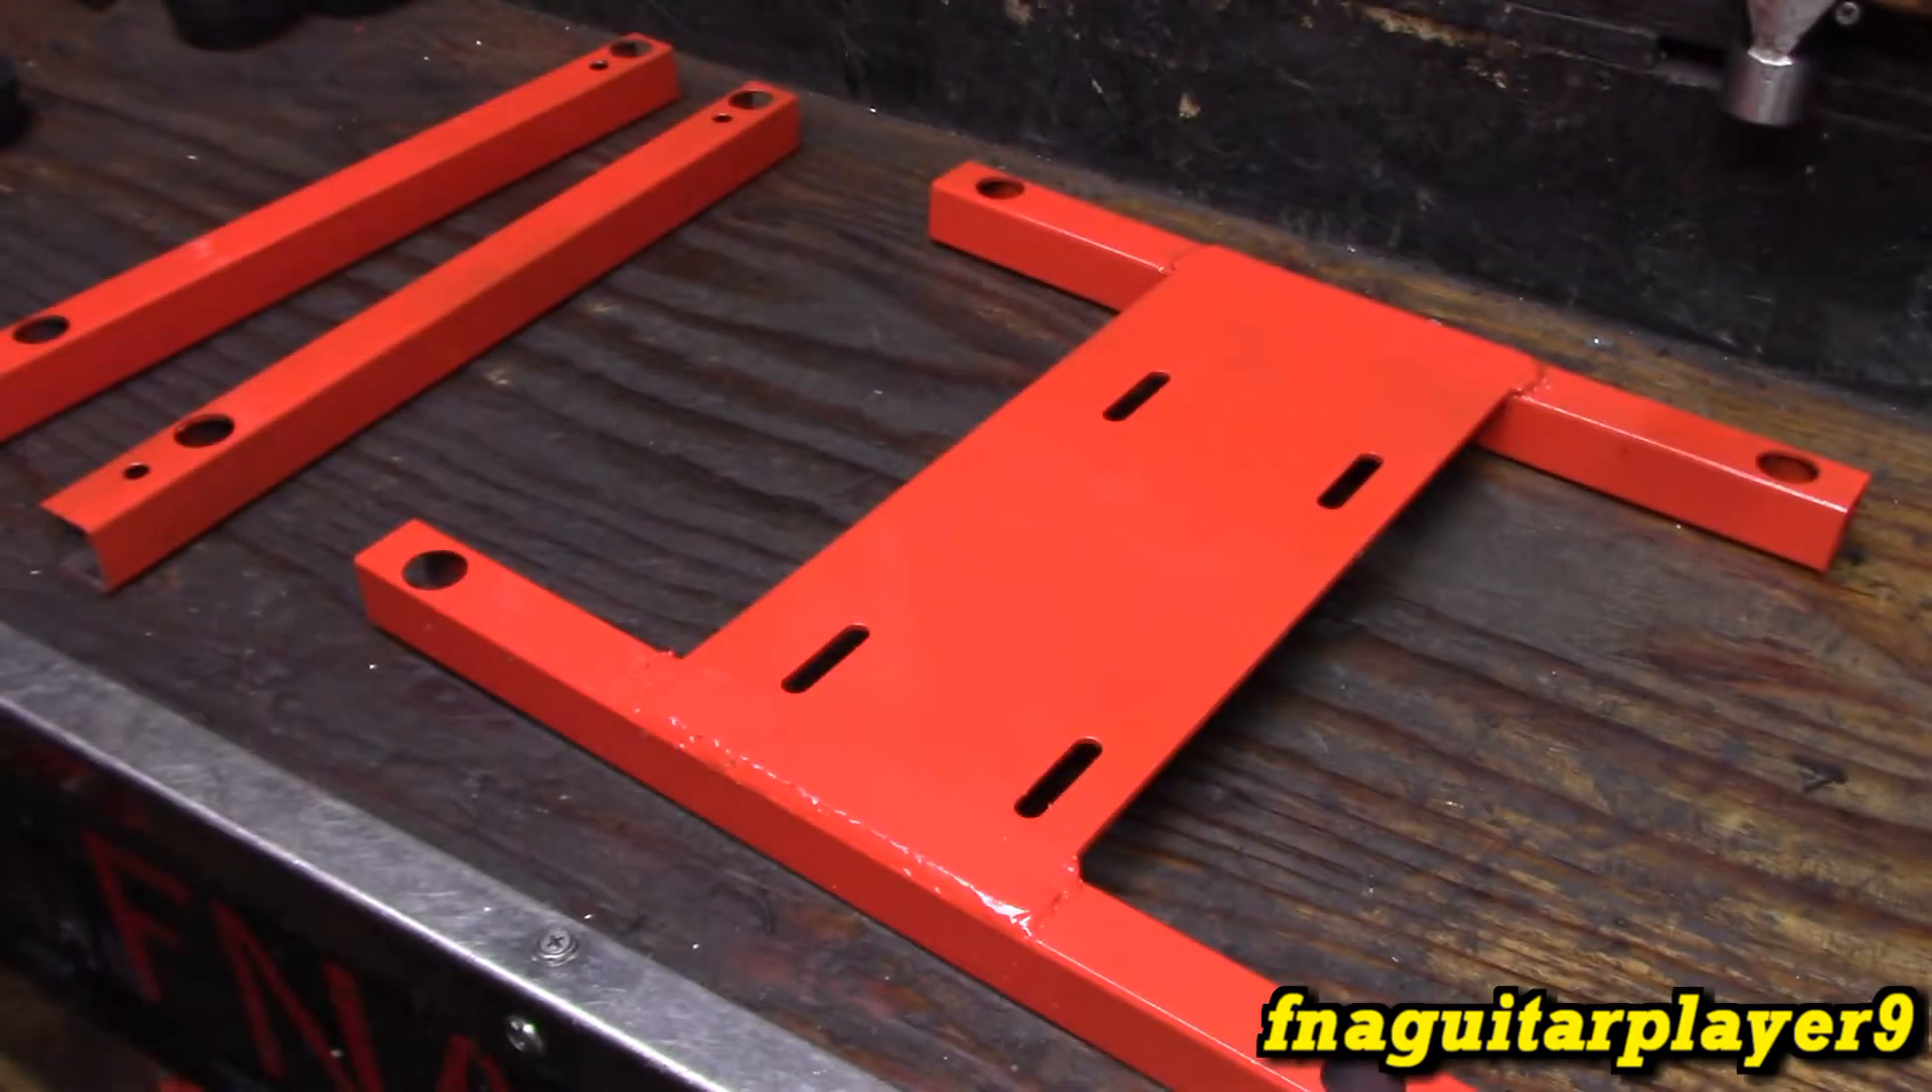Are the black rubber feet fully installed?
No.